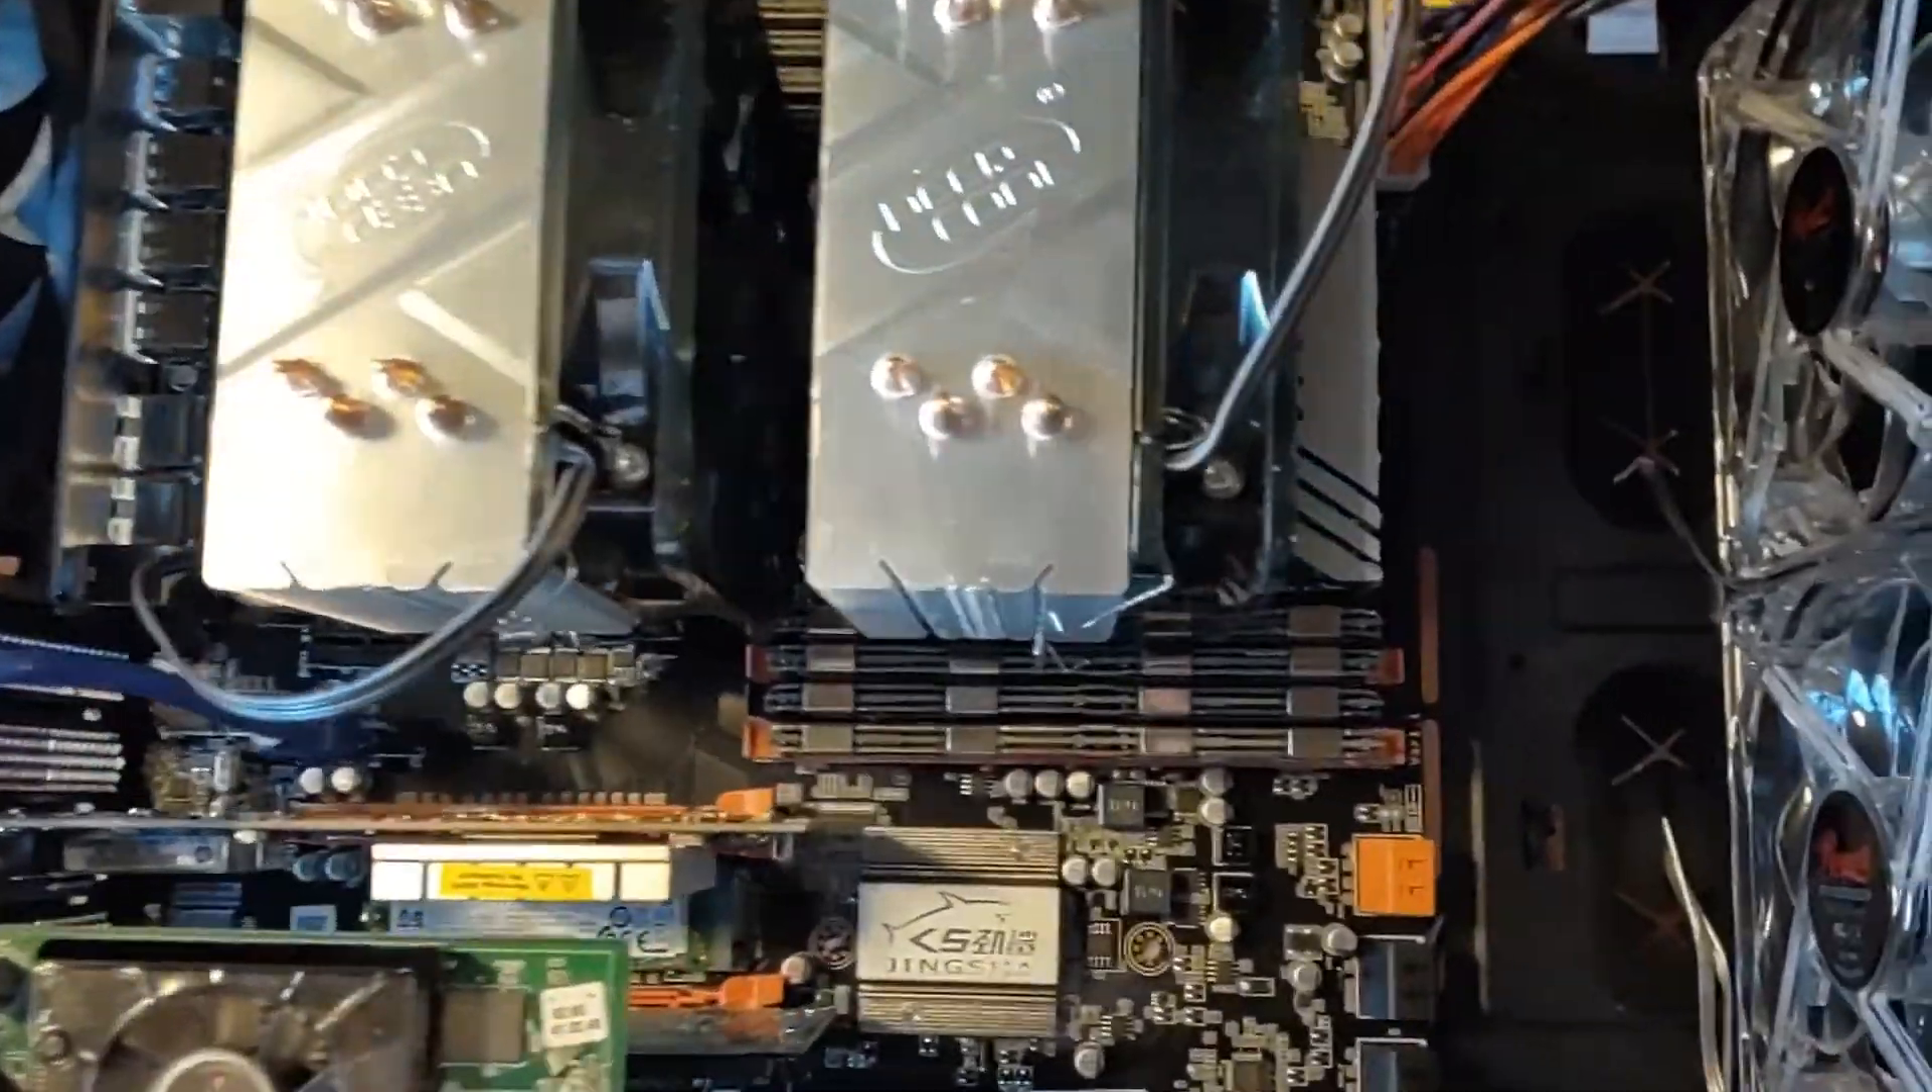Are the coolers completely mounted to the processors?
Yes.